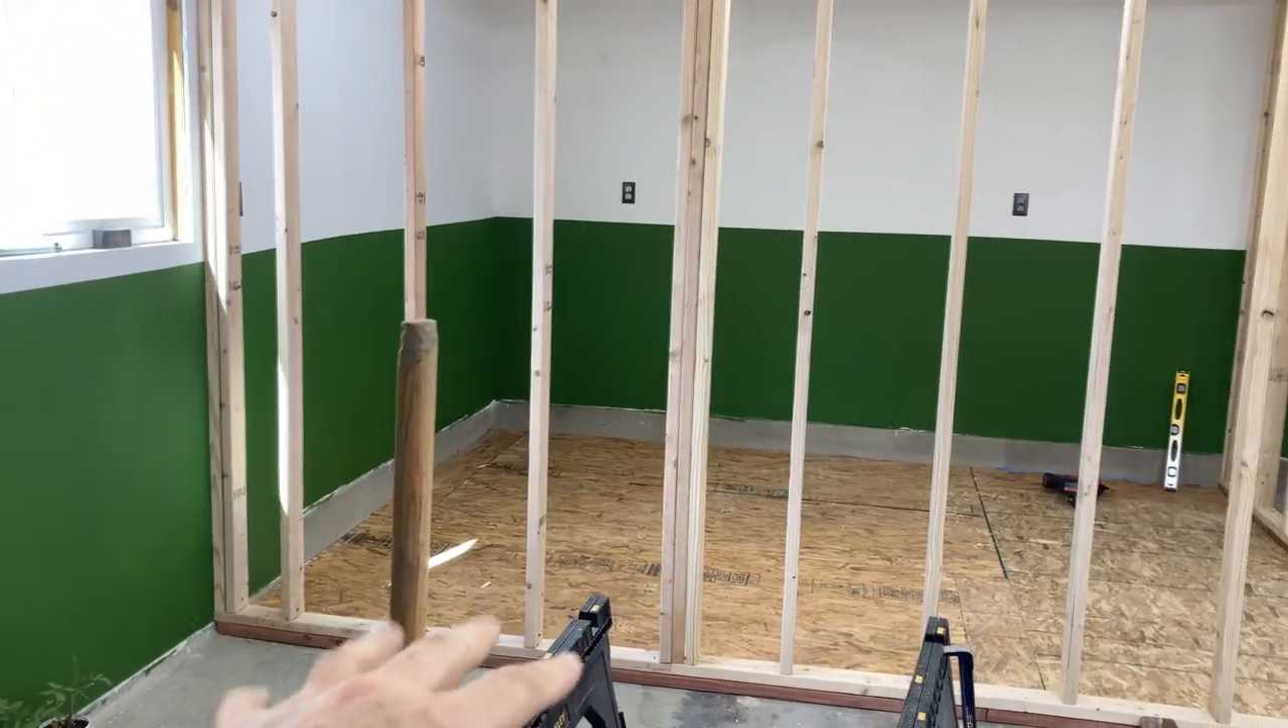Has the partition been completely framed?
Yes.